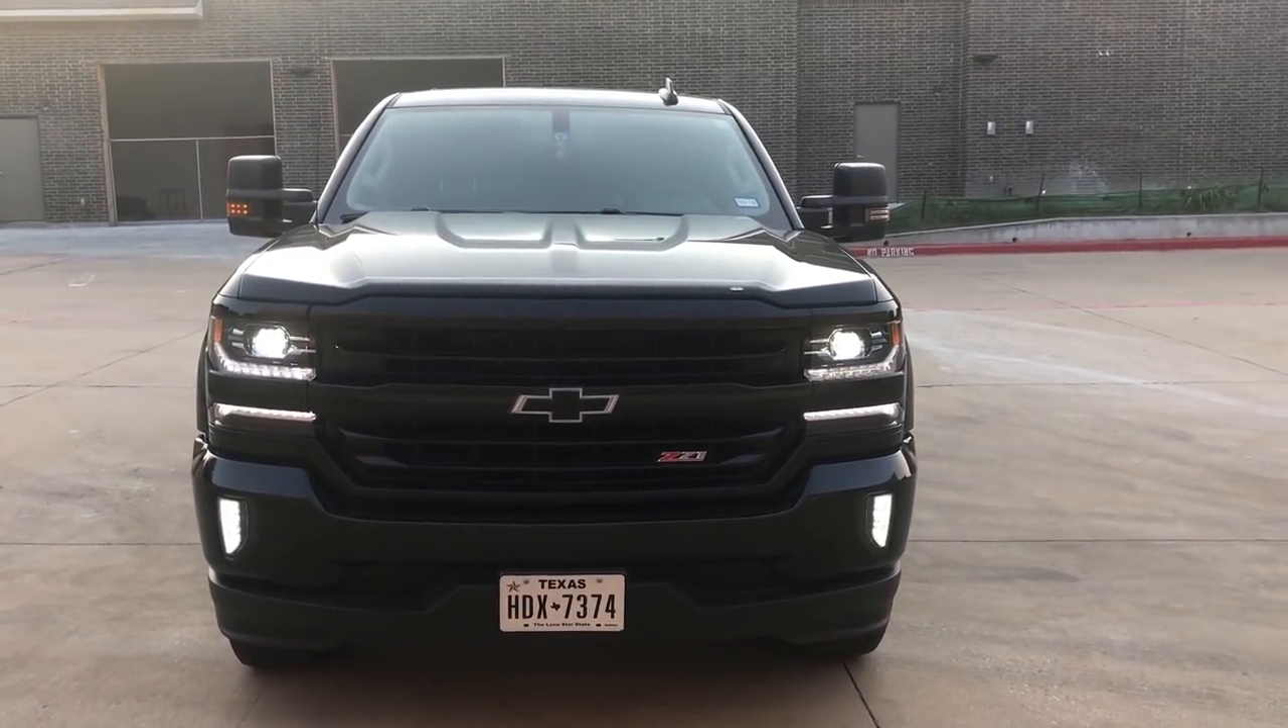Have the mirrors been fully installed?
Yes.